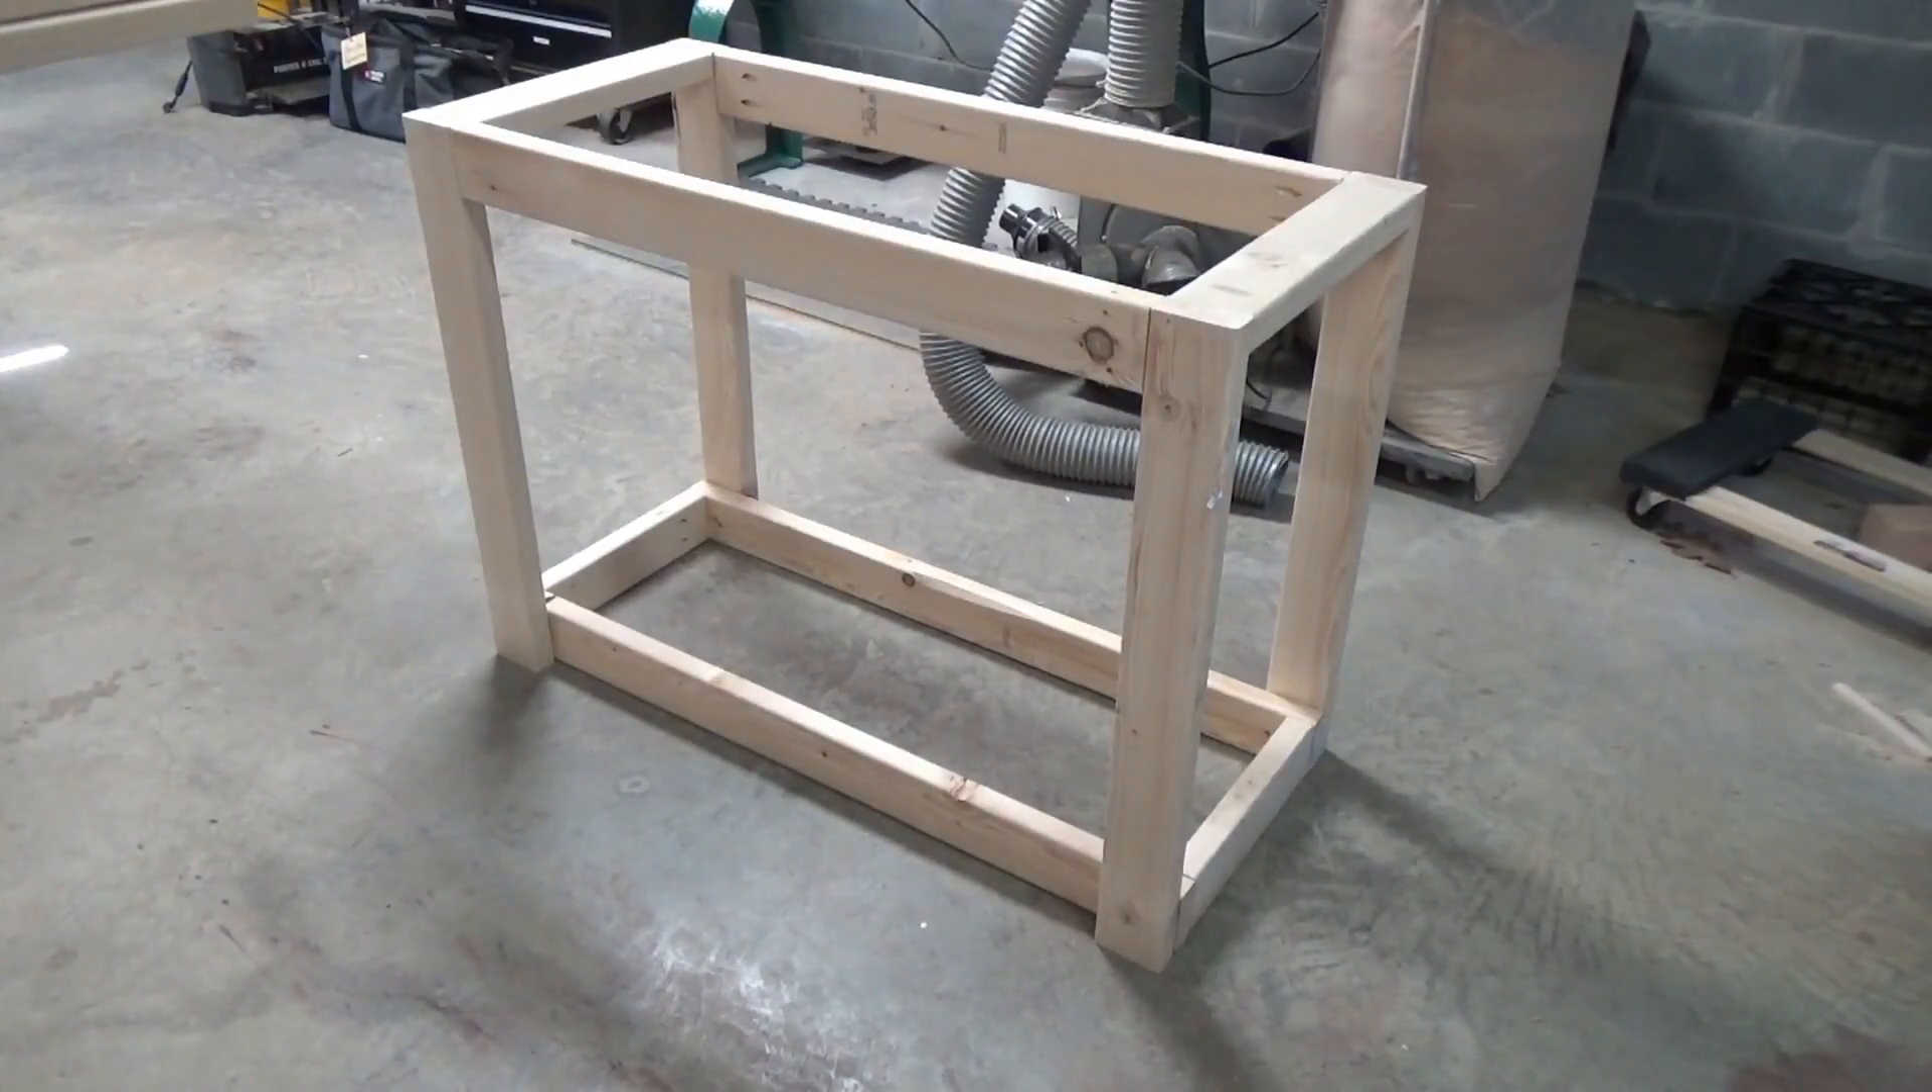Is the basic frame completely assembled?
Yes.